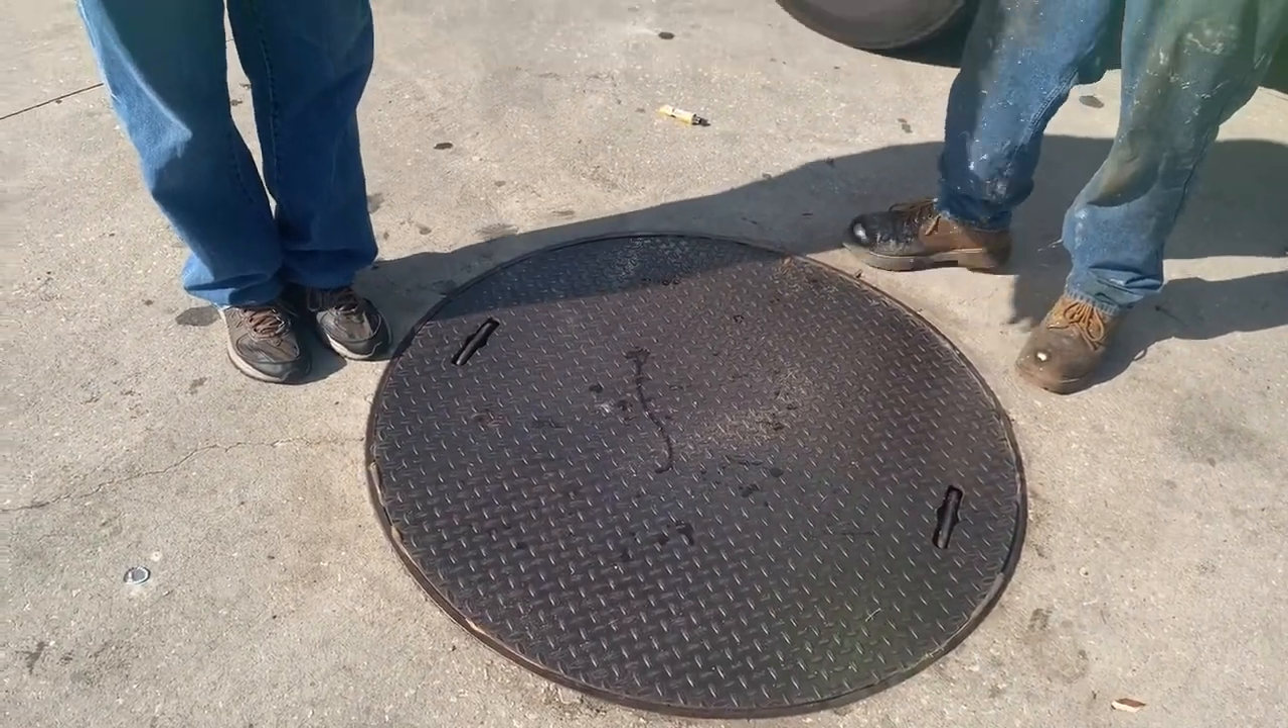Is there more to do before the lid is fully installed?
No.